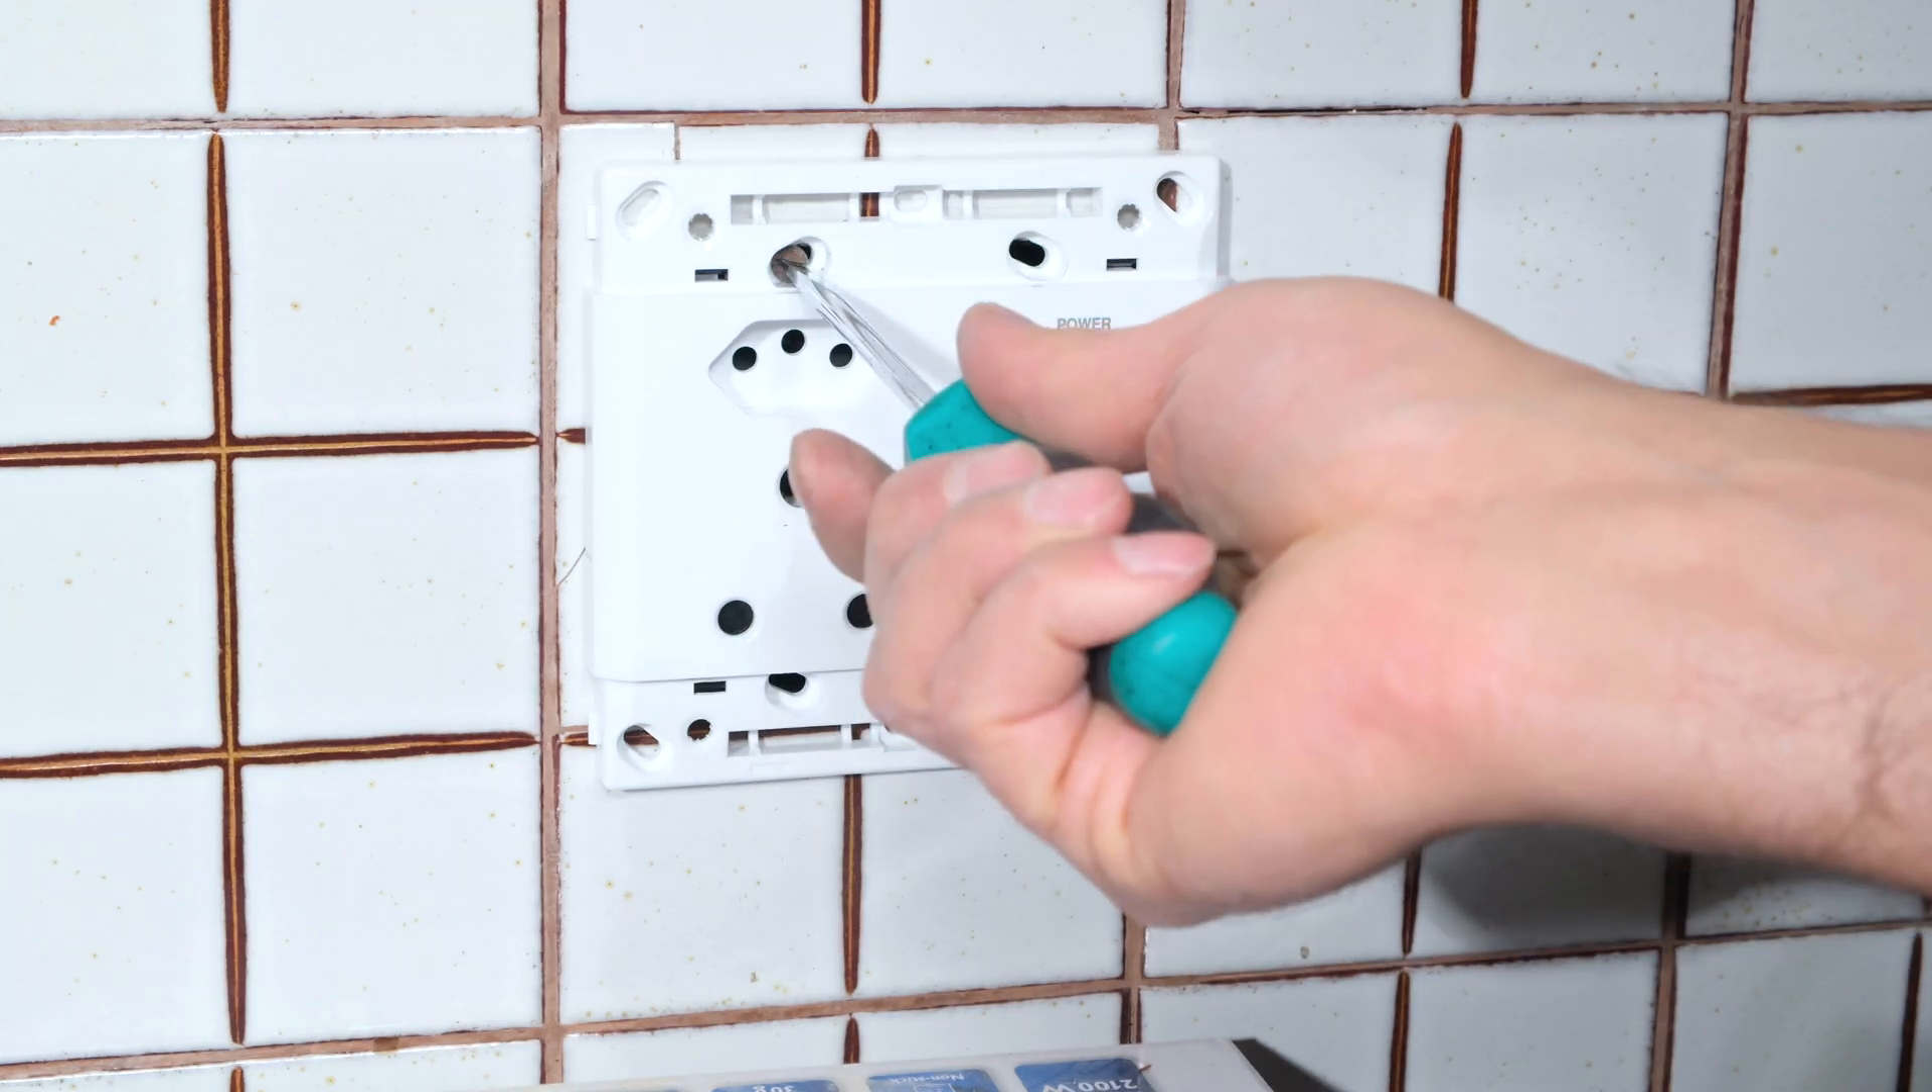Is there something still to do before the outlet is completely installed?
Yes.